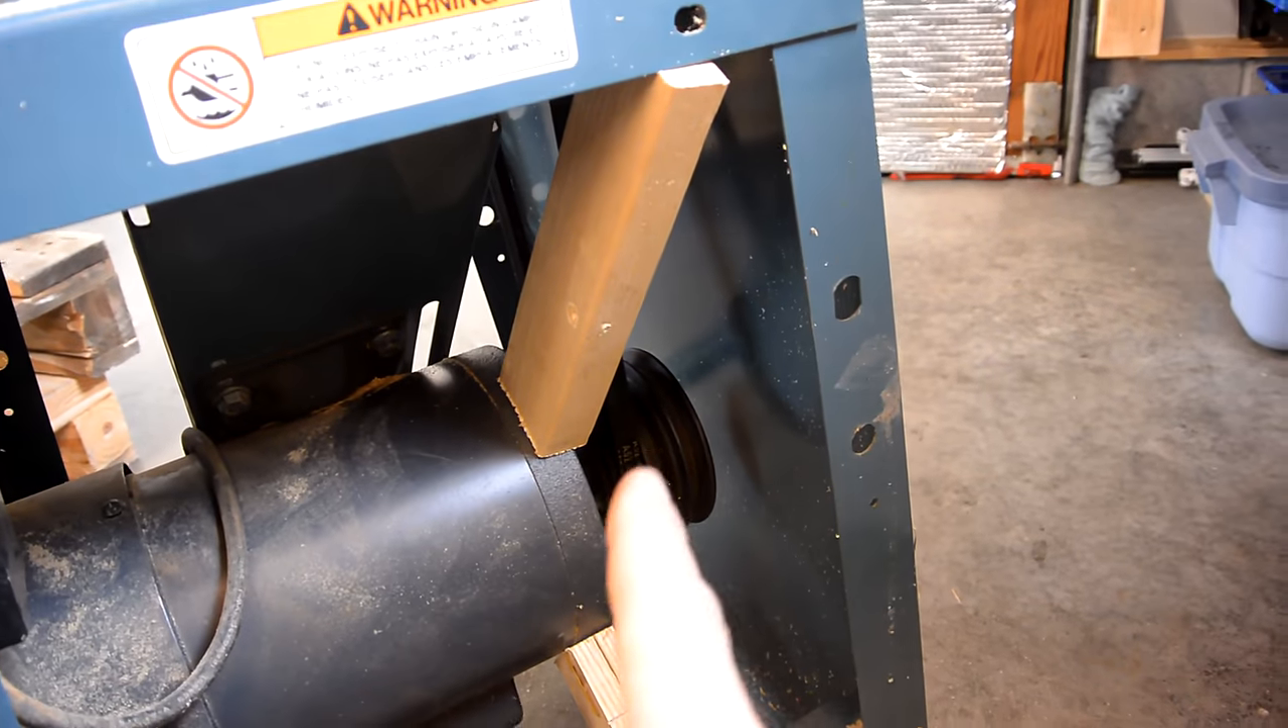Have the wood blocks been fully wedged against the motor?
Yes.